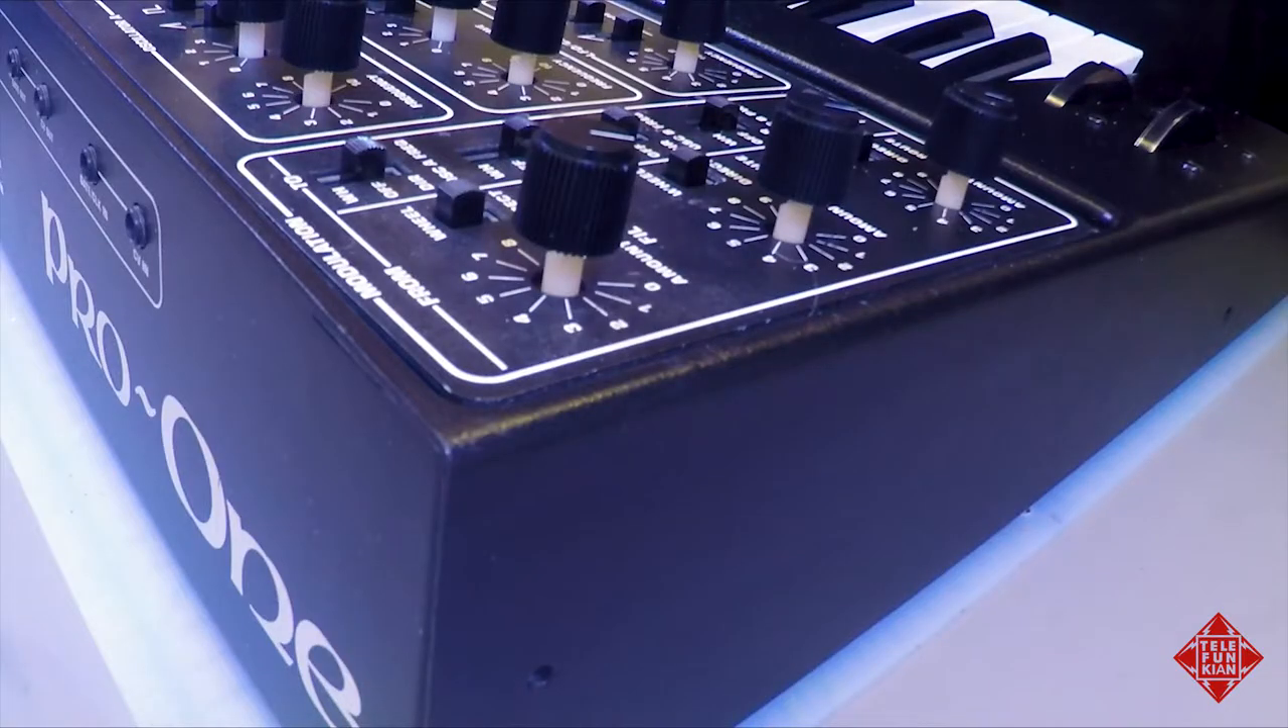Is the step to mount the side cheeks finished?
No.